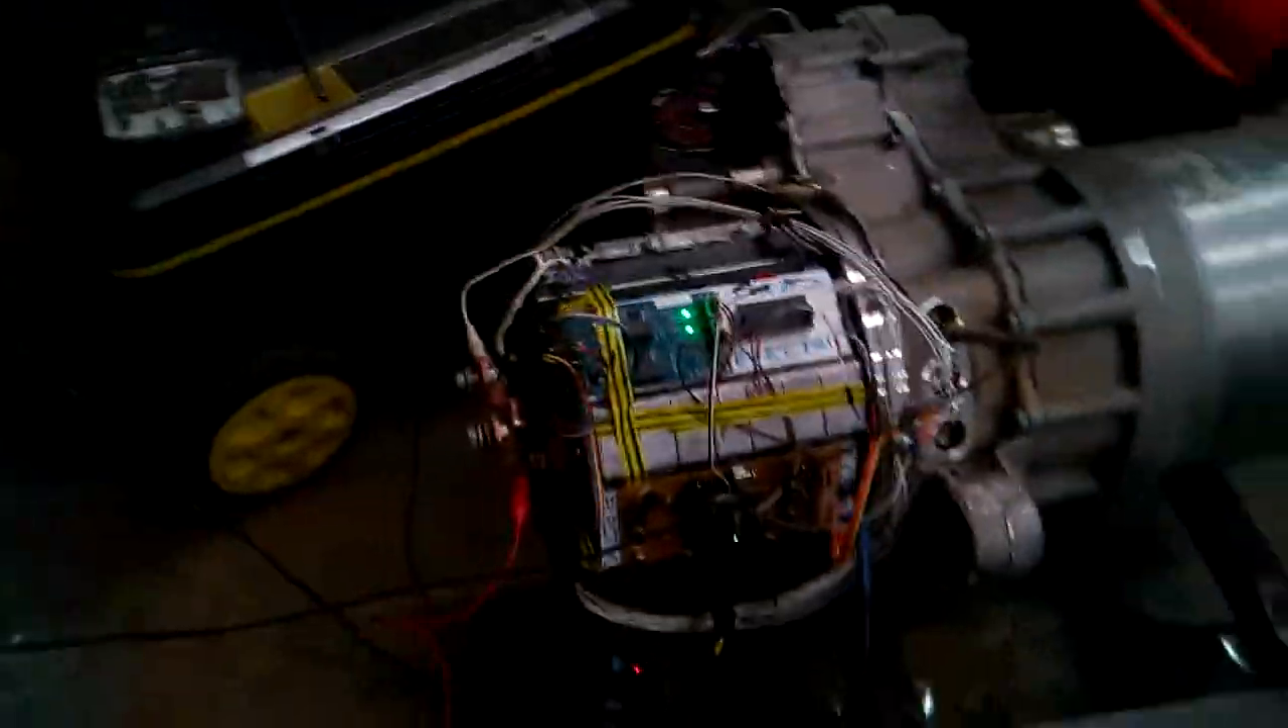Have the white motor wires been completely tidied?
No.